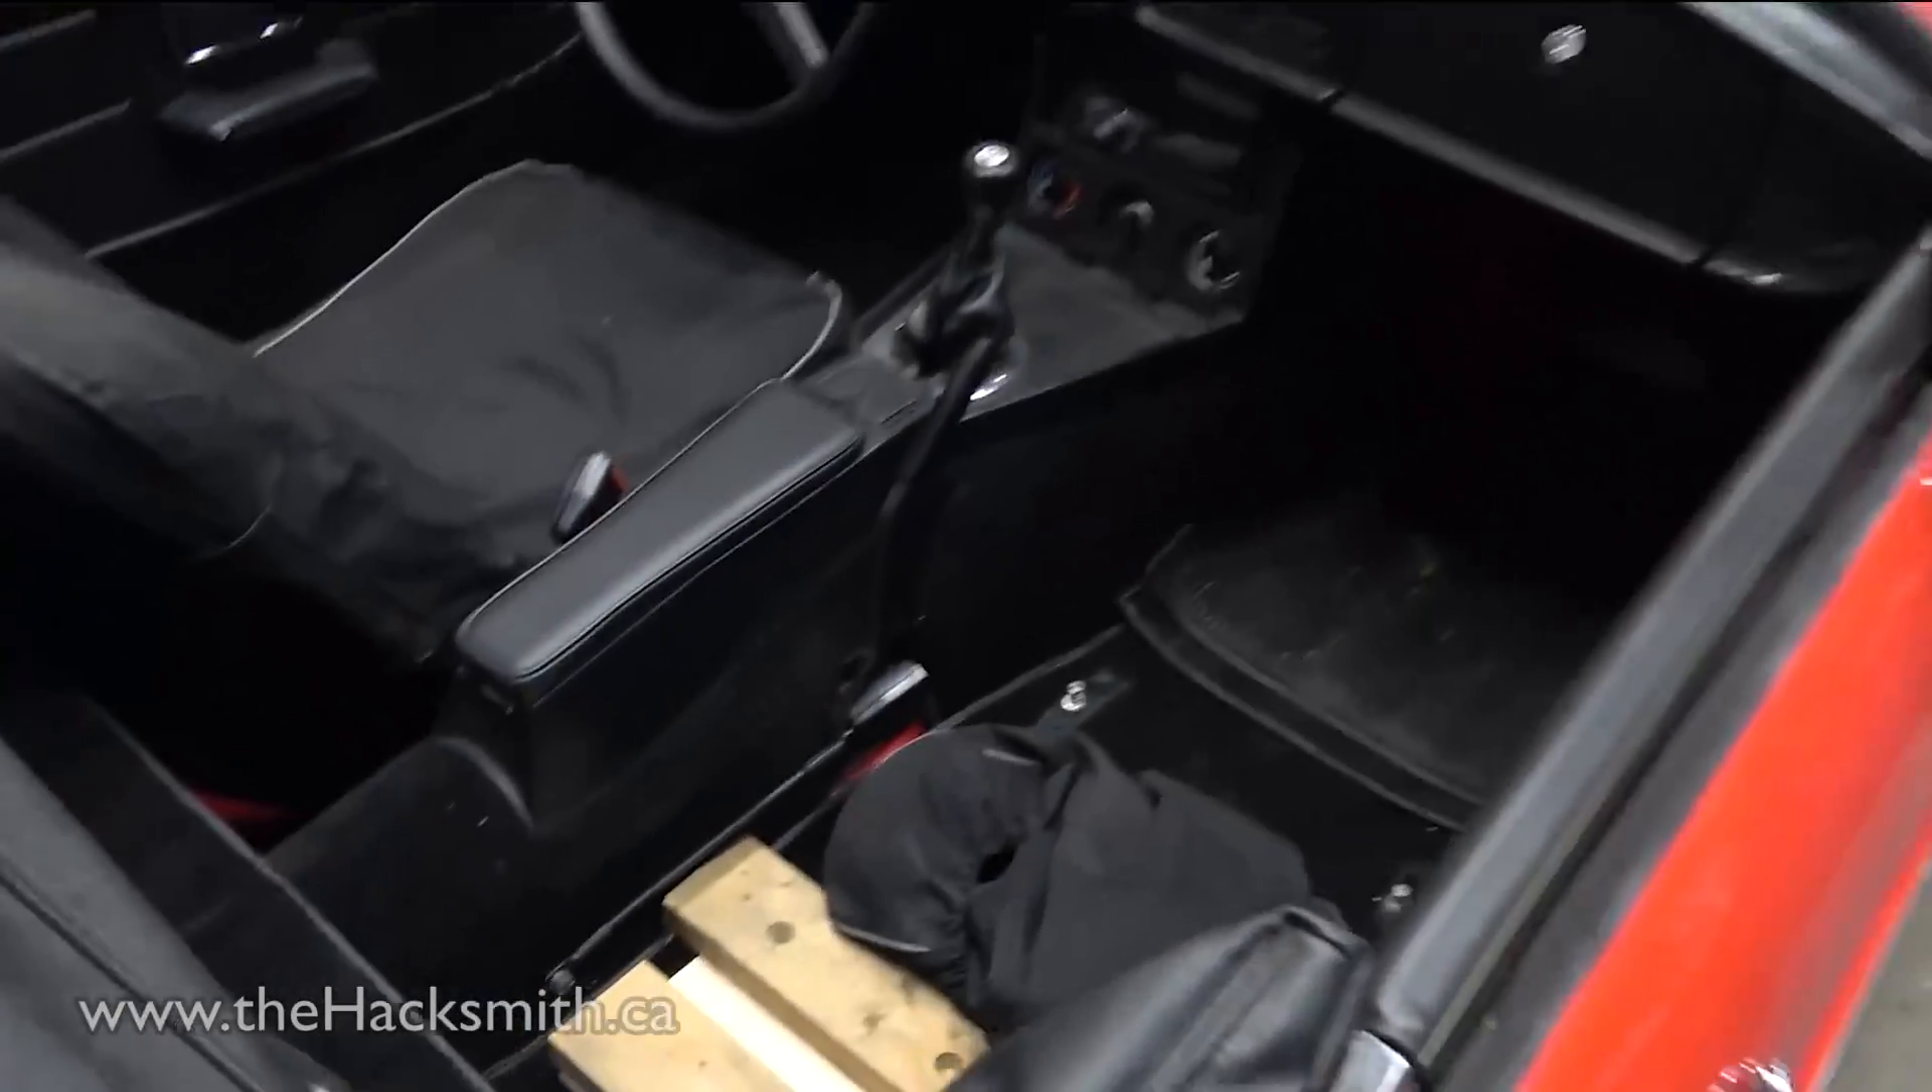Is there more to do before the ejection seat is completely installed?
Yes.